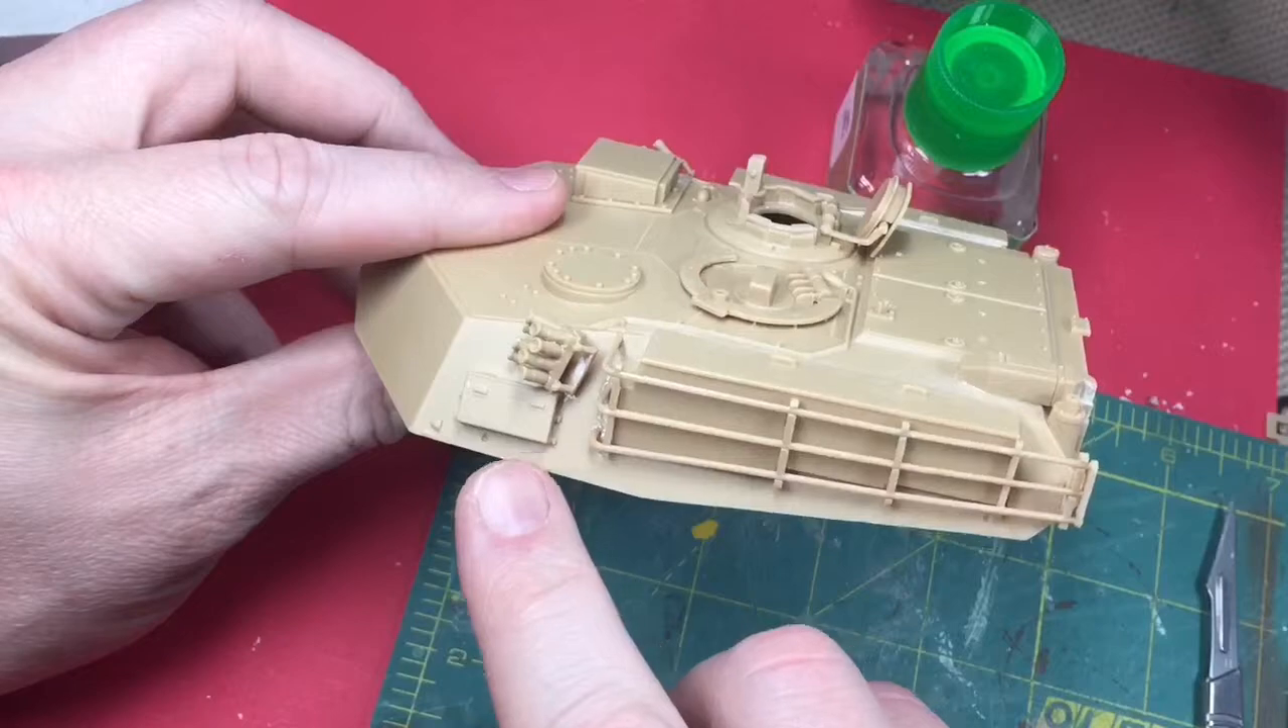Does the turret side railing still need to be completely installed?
No.